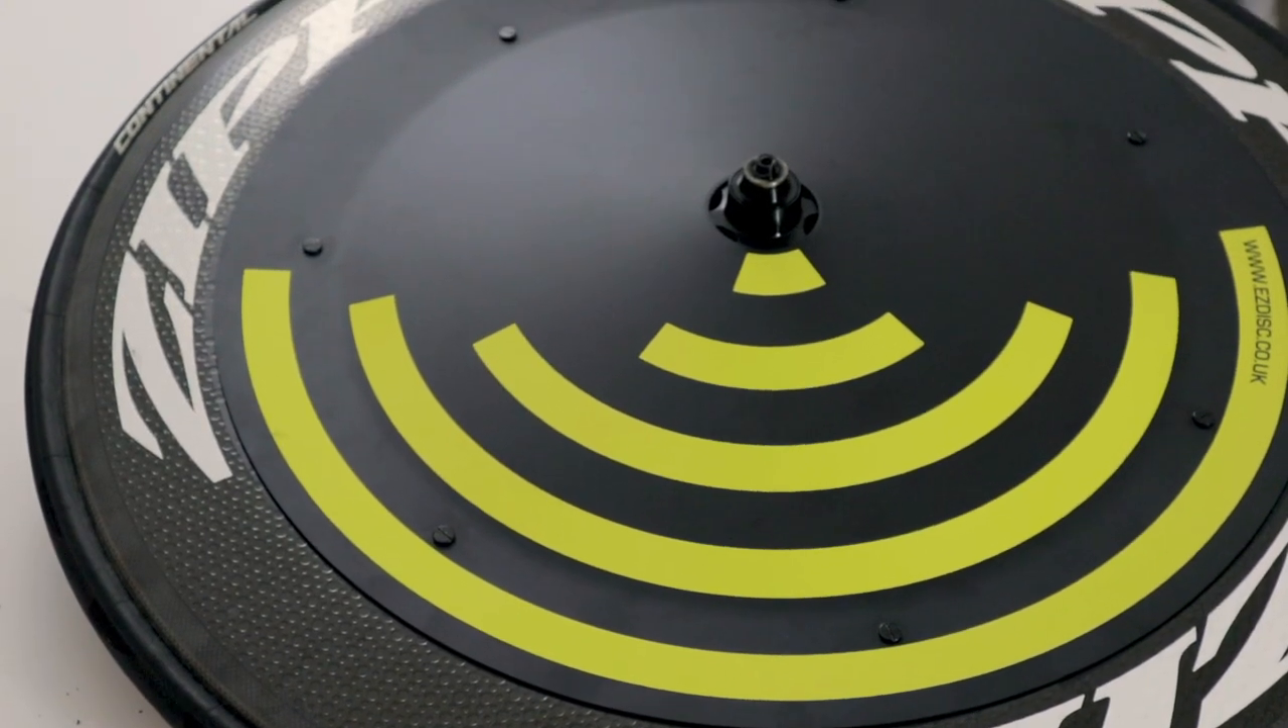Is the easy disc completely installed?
Yes.